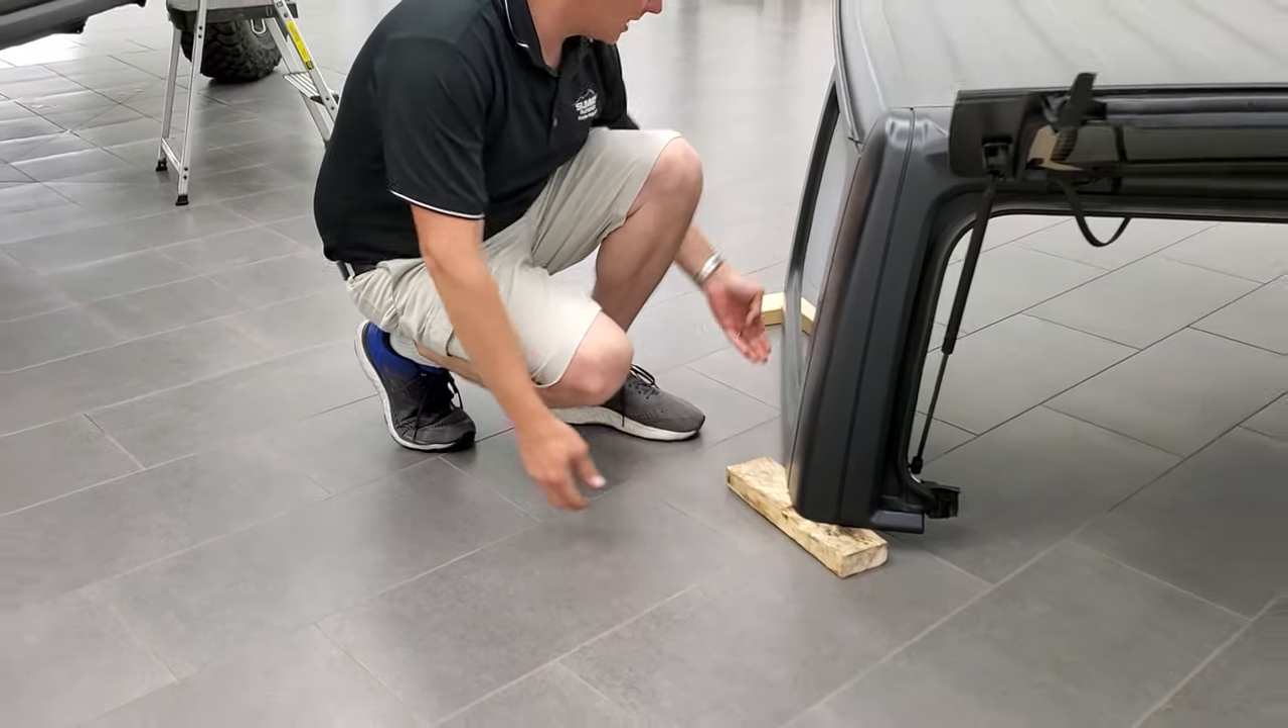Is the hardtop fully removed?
Yes.